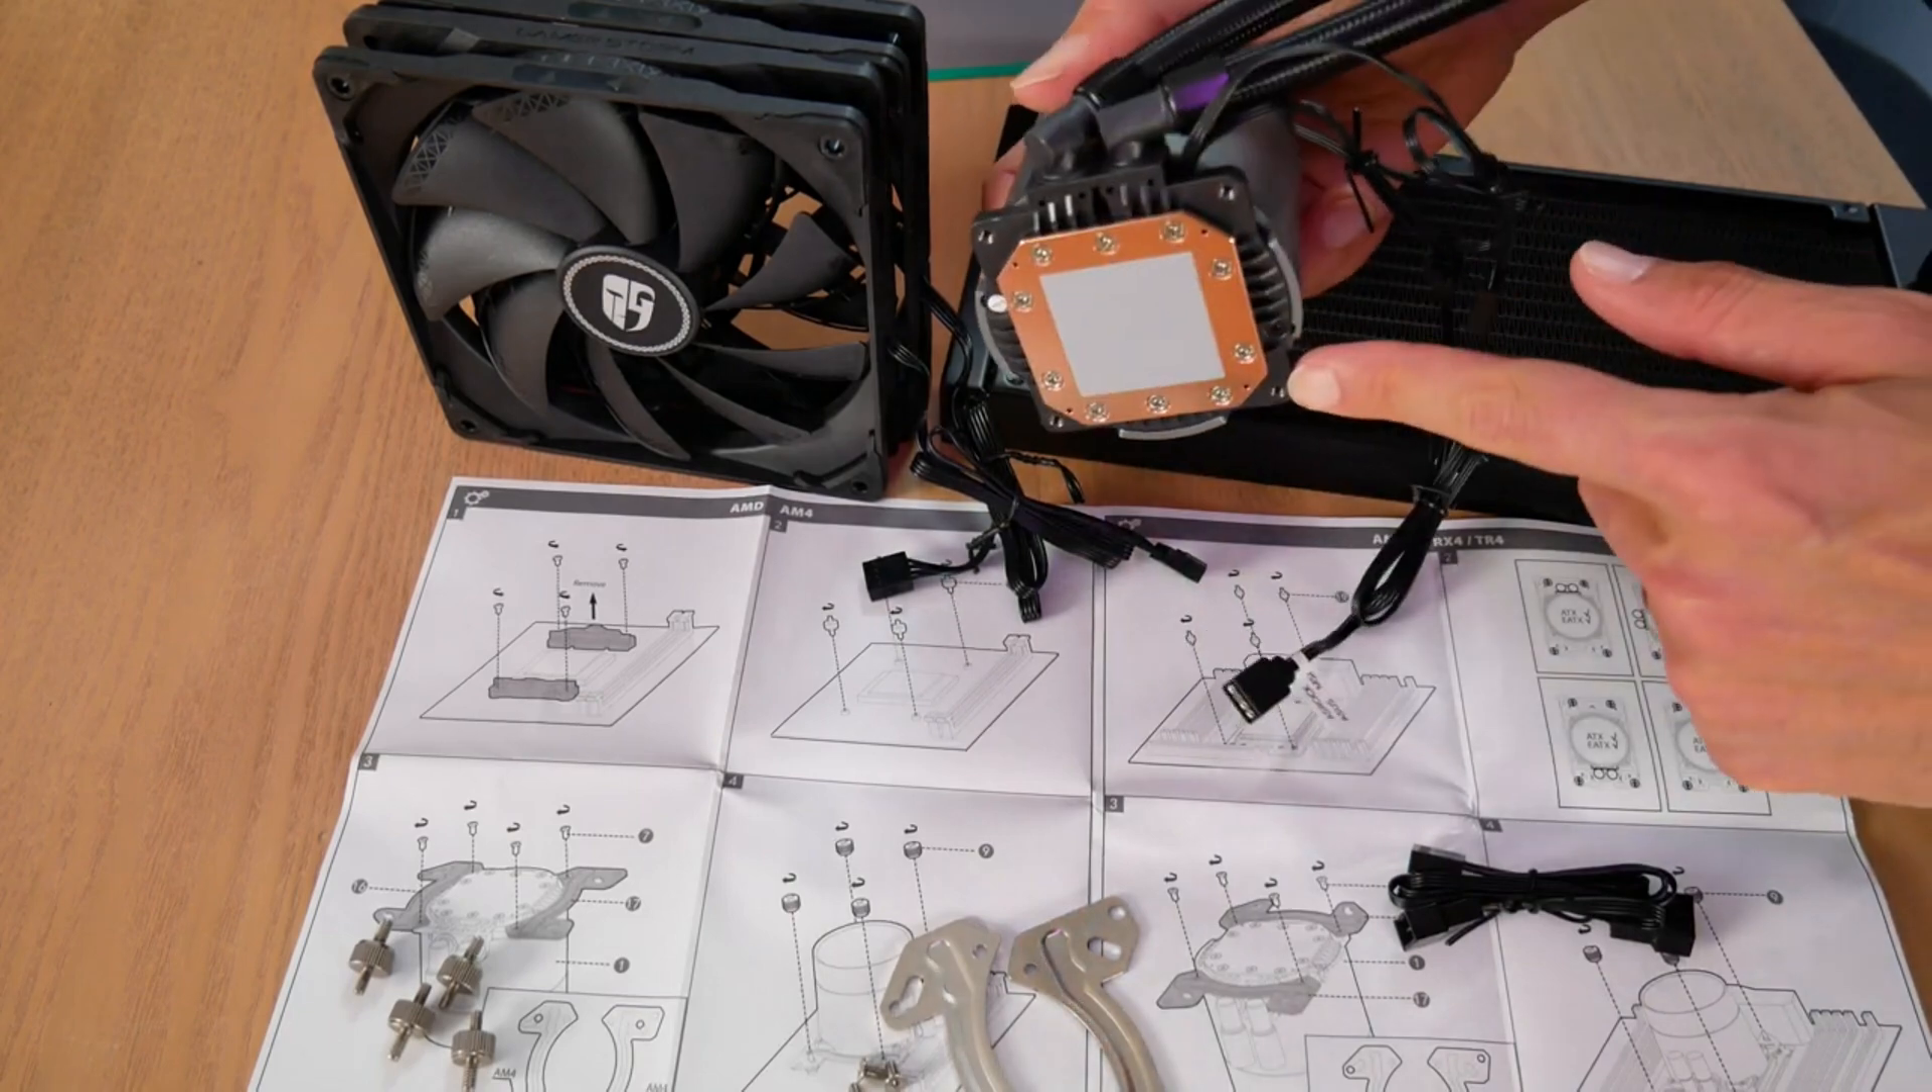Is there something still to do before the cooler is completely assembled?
Yes.